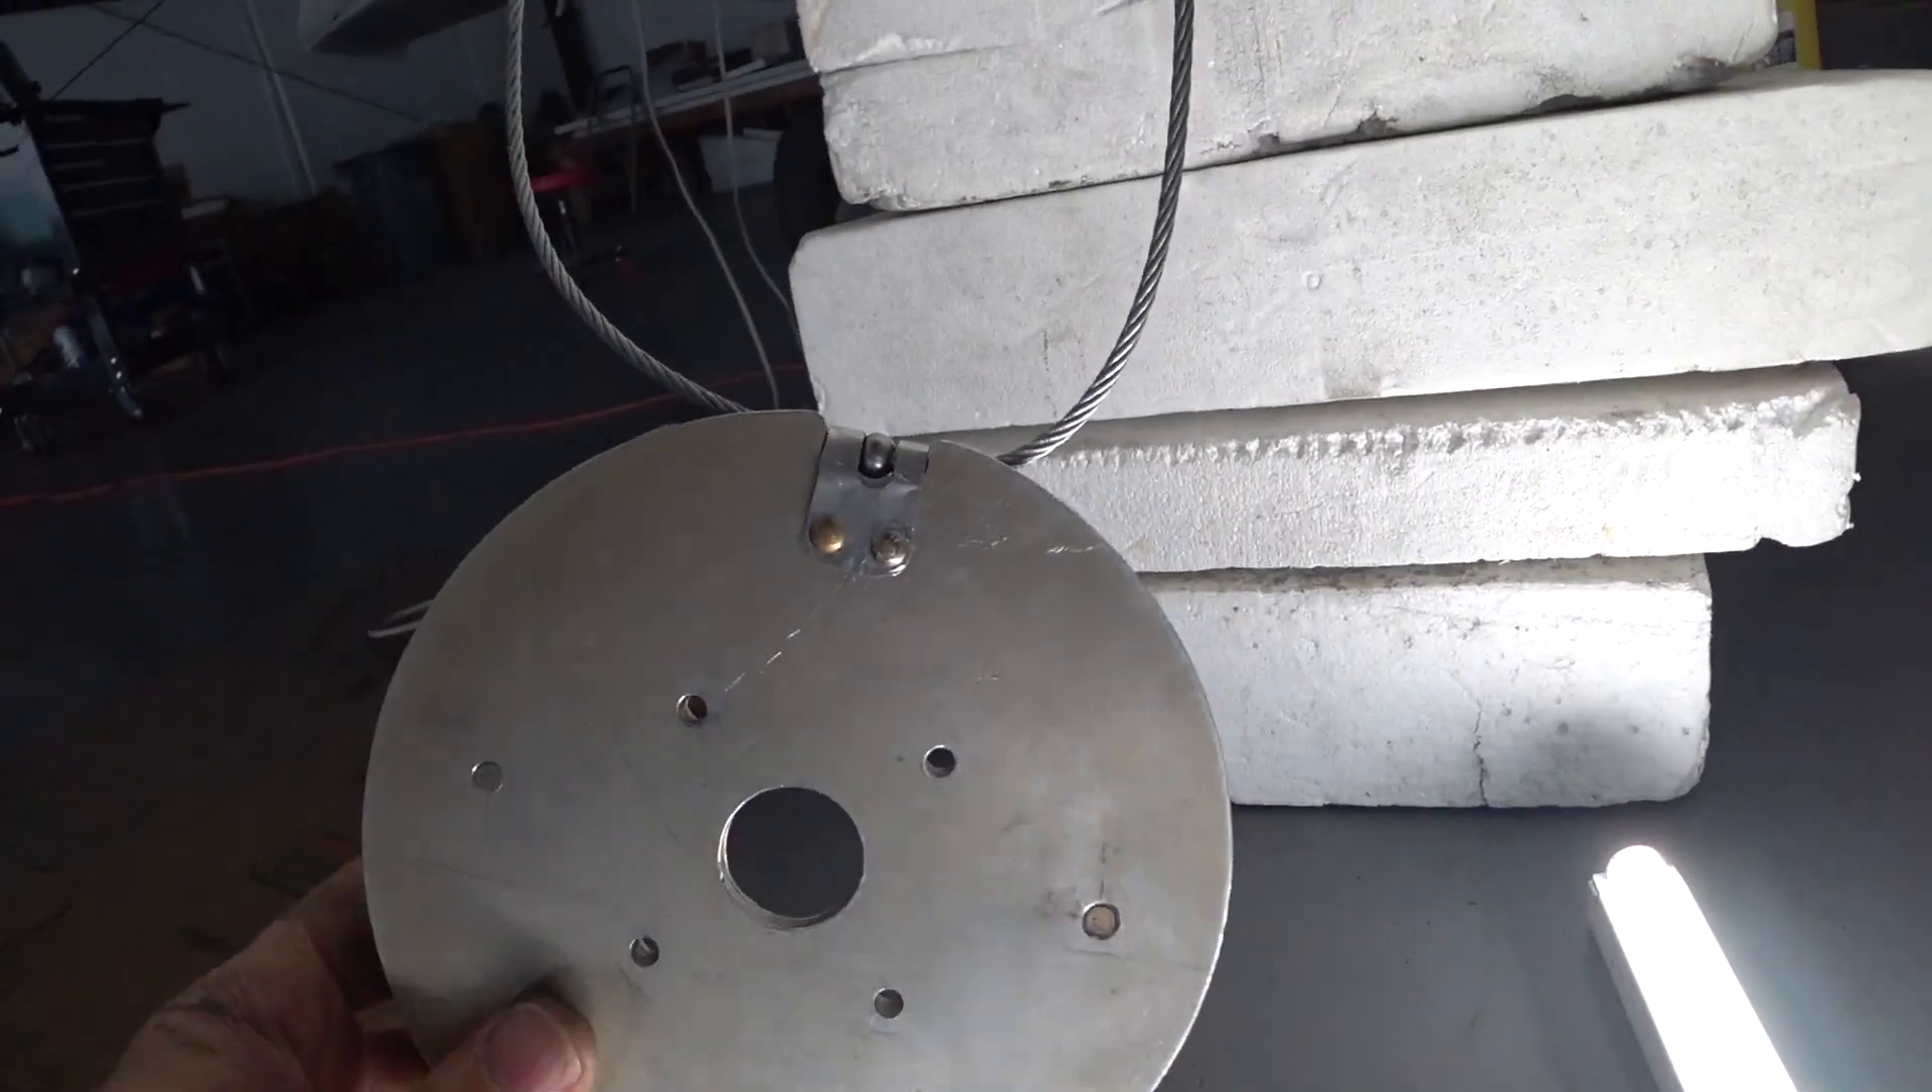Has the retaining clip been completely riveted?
Yes.